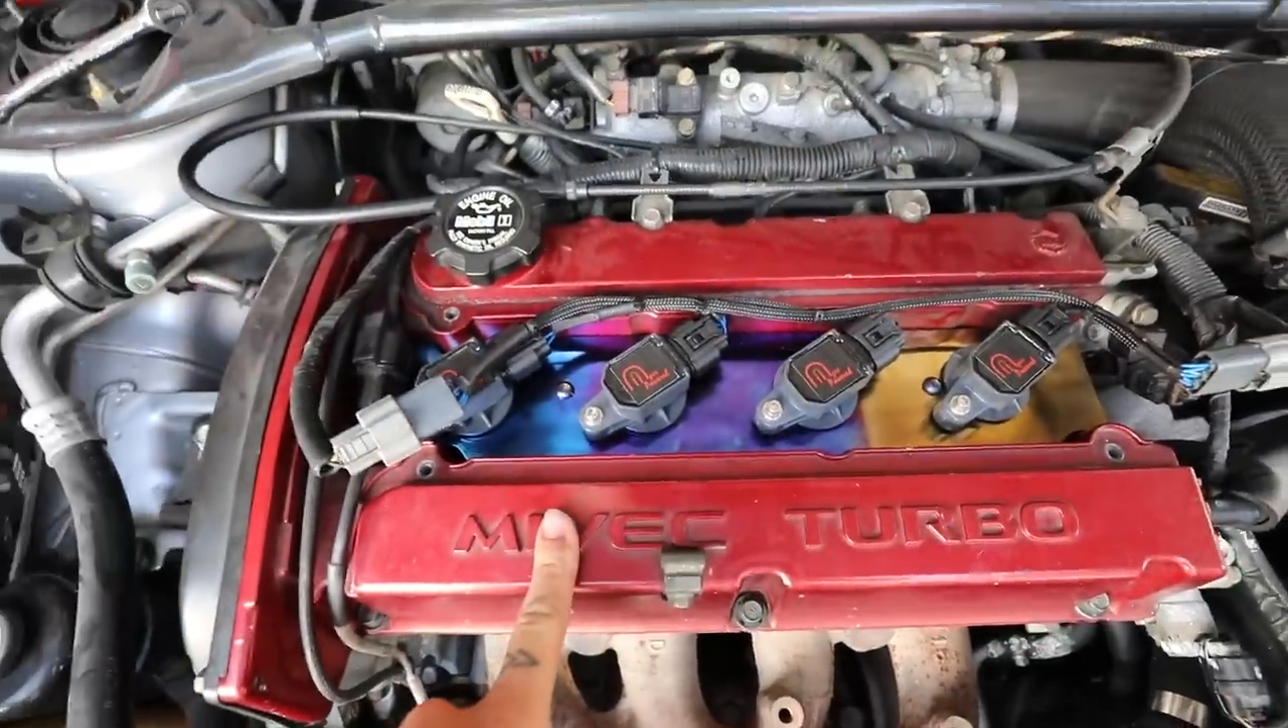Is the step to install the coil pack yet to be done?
No.